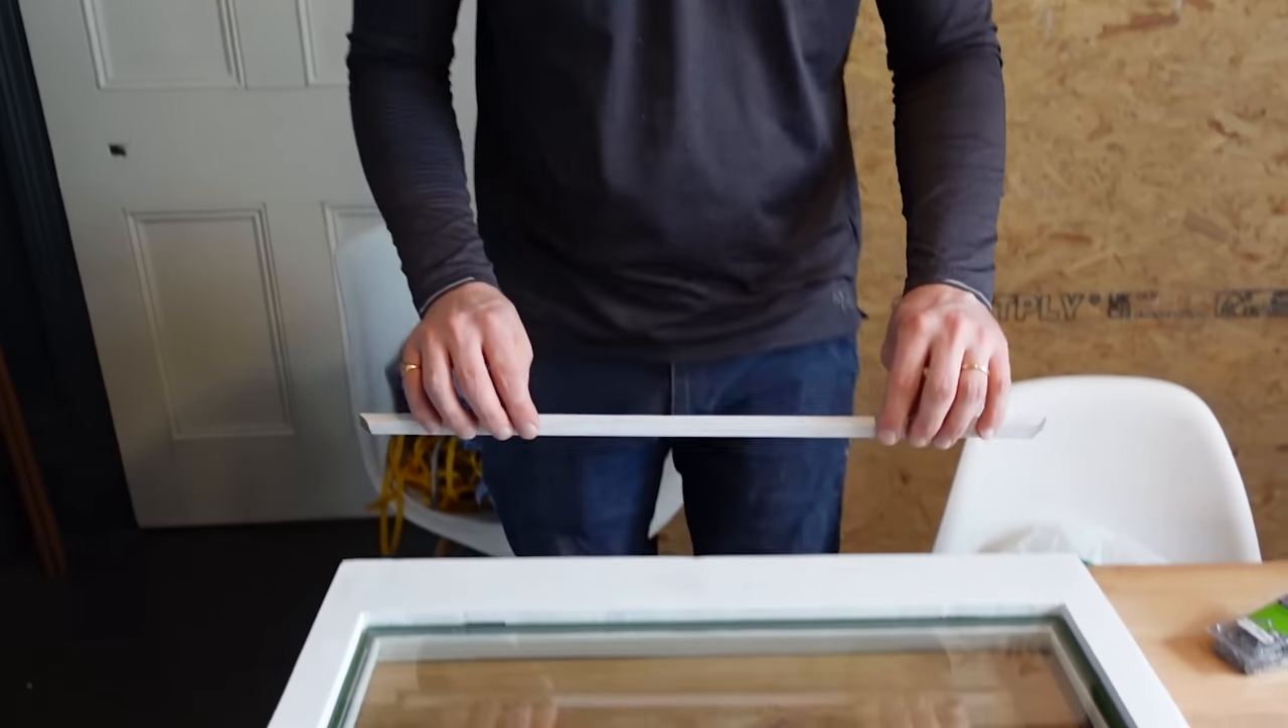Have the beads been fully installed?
No.